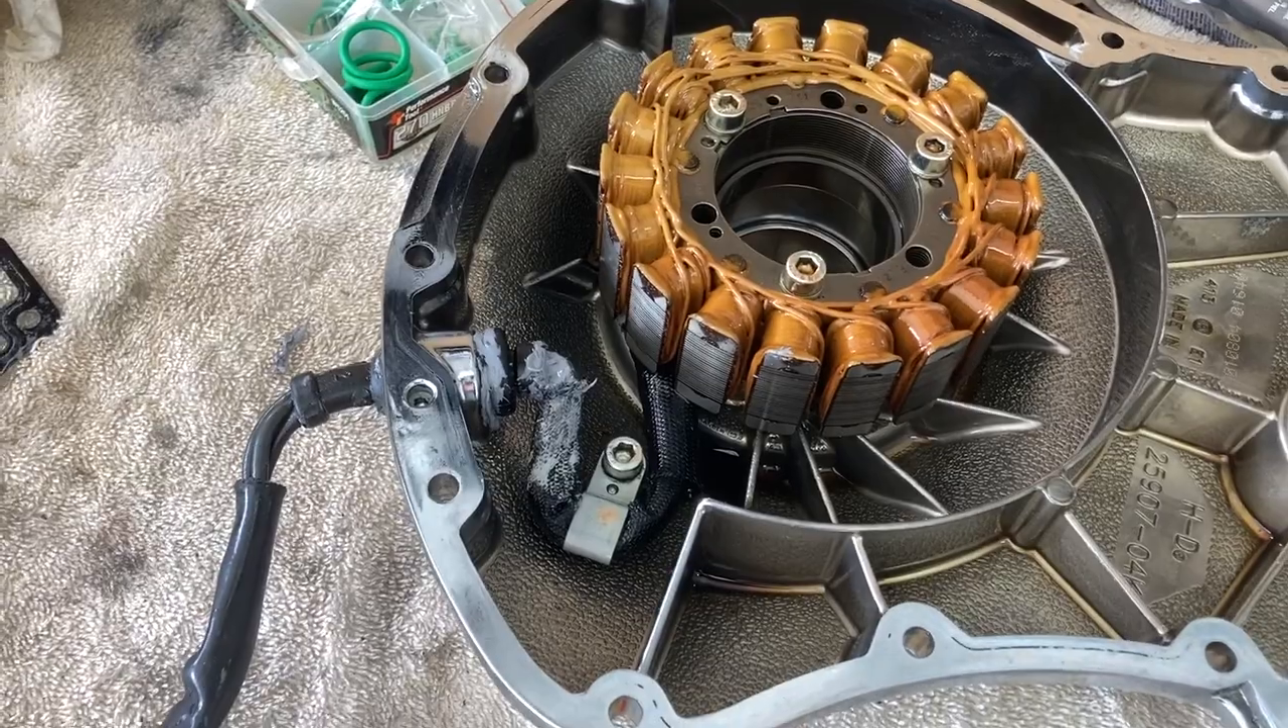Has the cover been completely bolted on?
No.